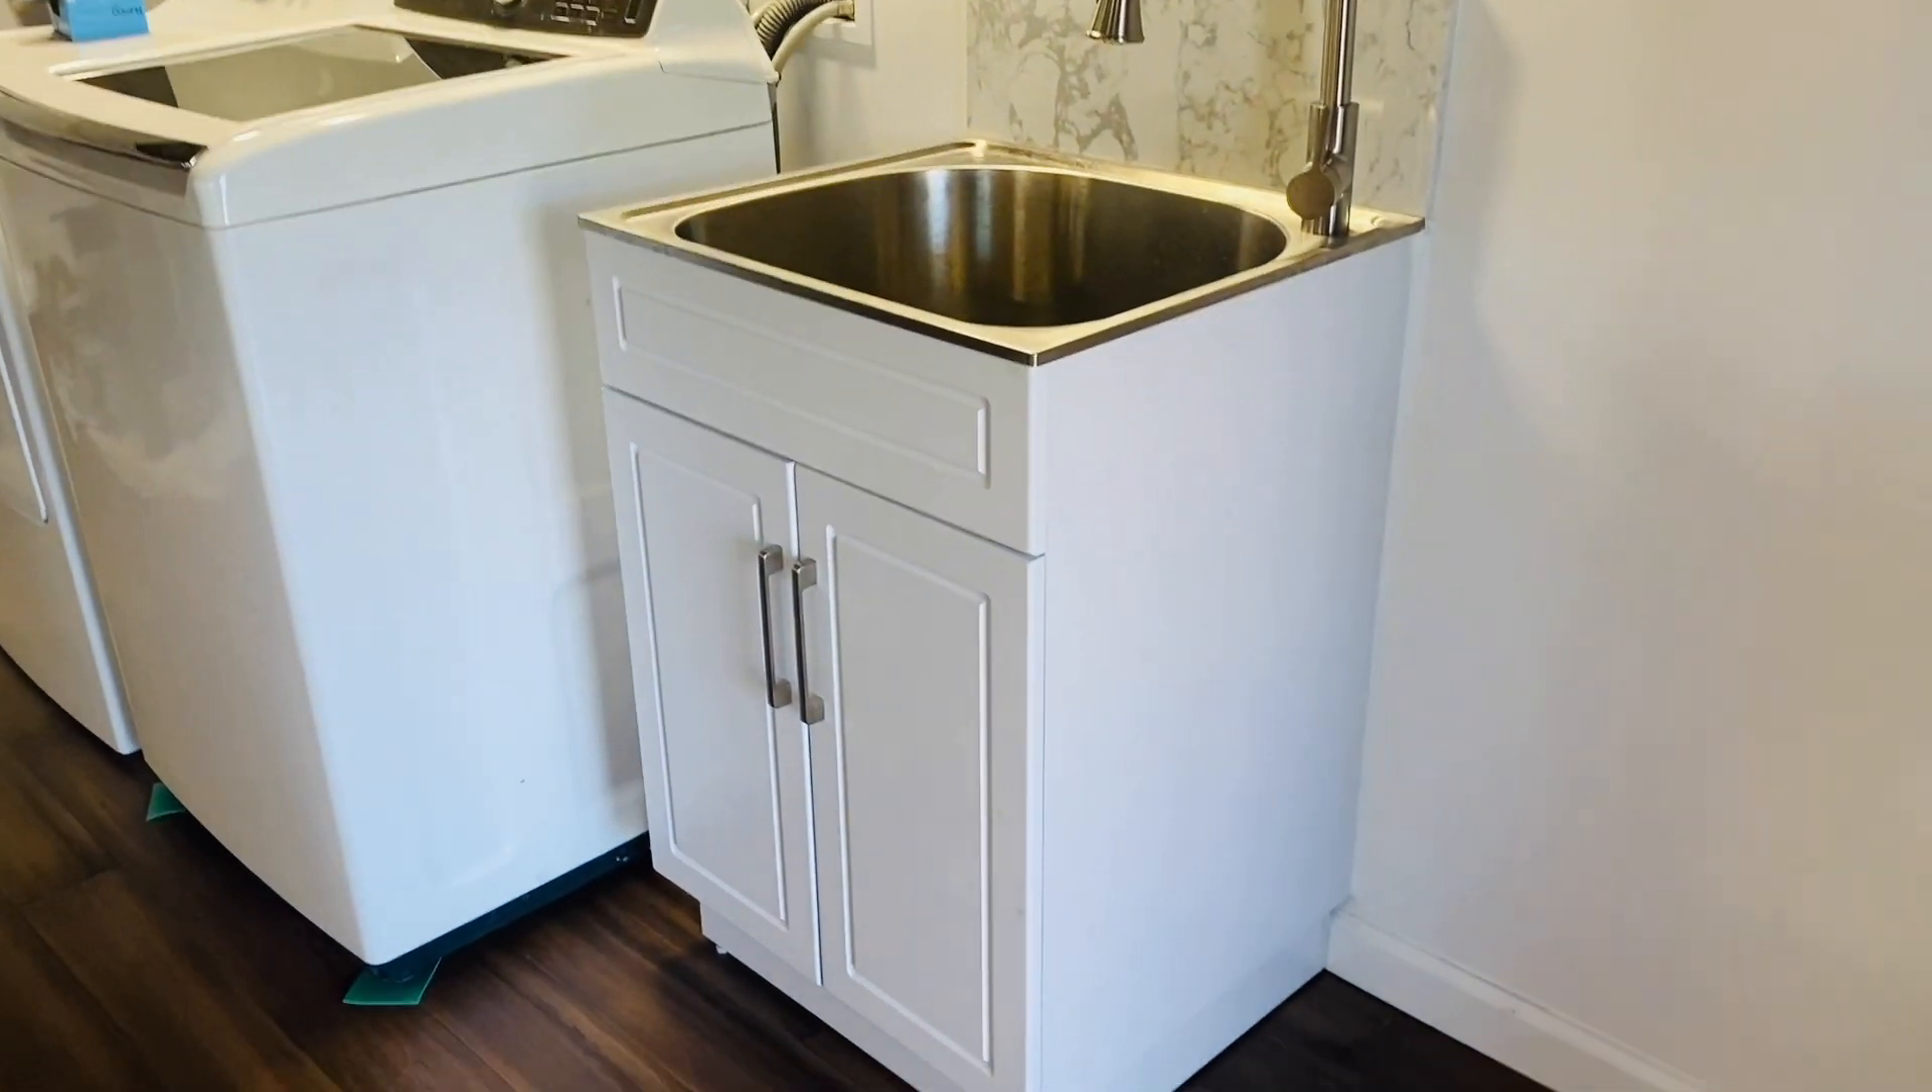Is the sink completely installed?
Yes.